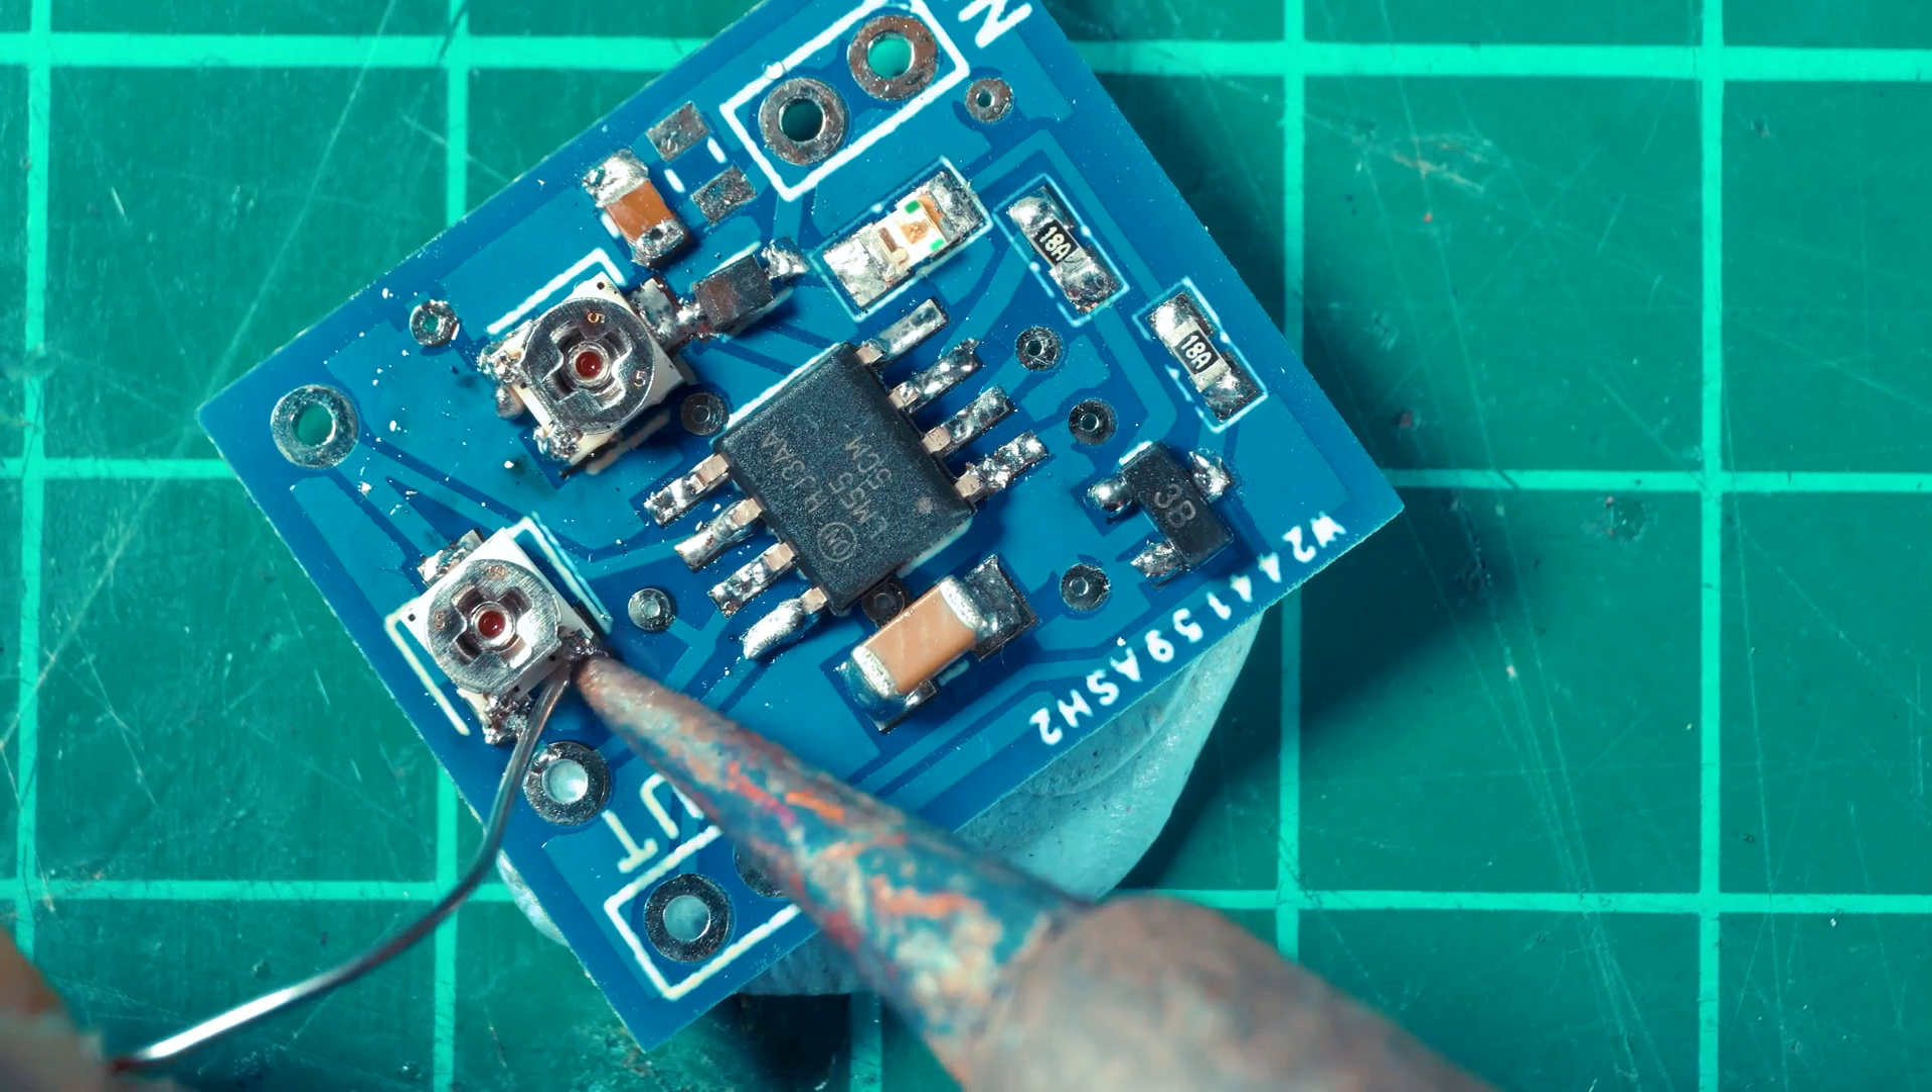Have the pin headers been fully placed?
No.